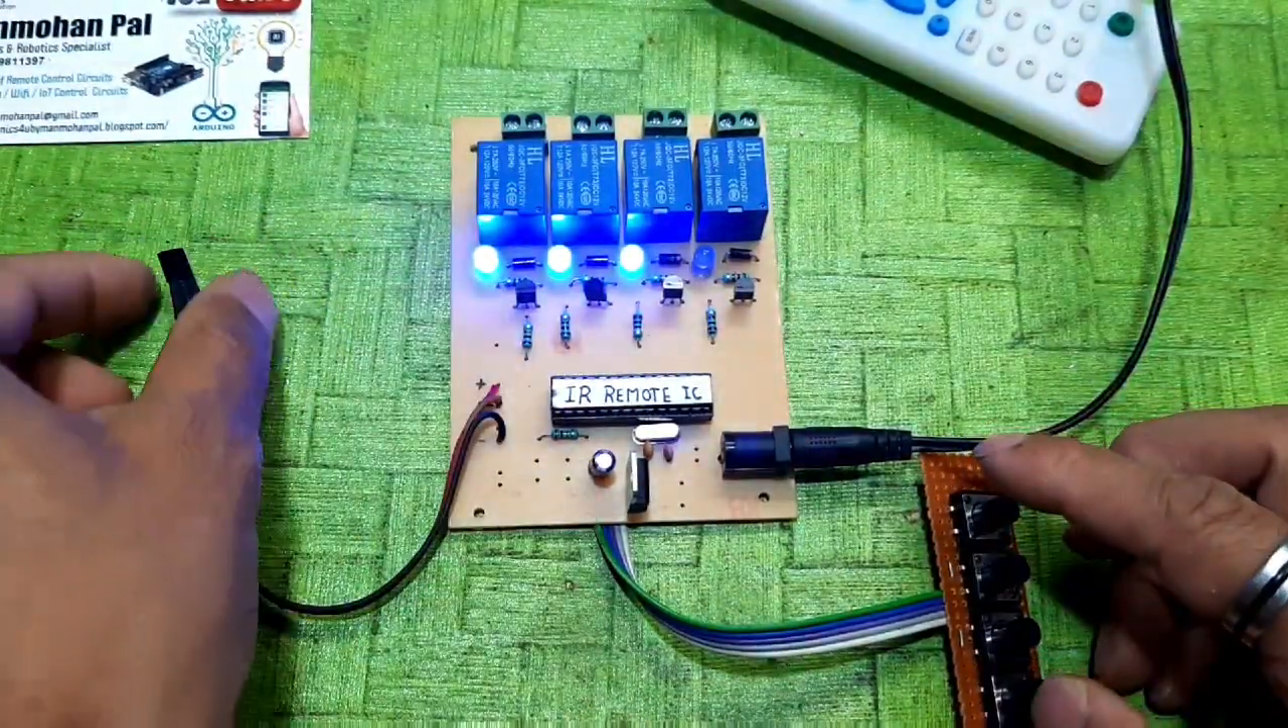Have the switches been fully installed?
Yes.